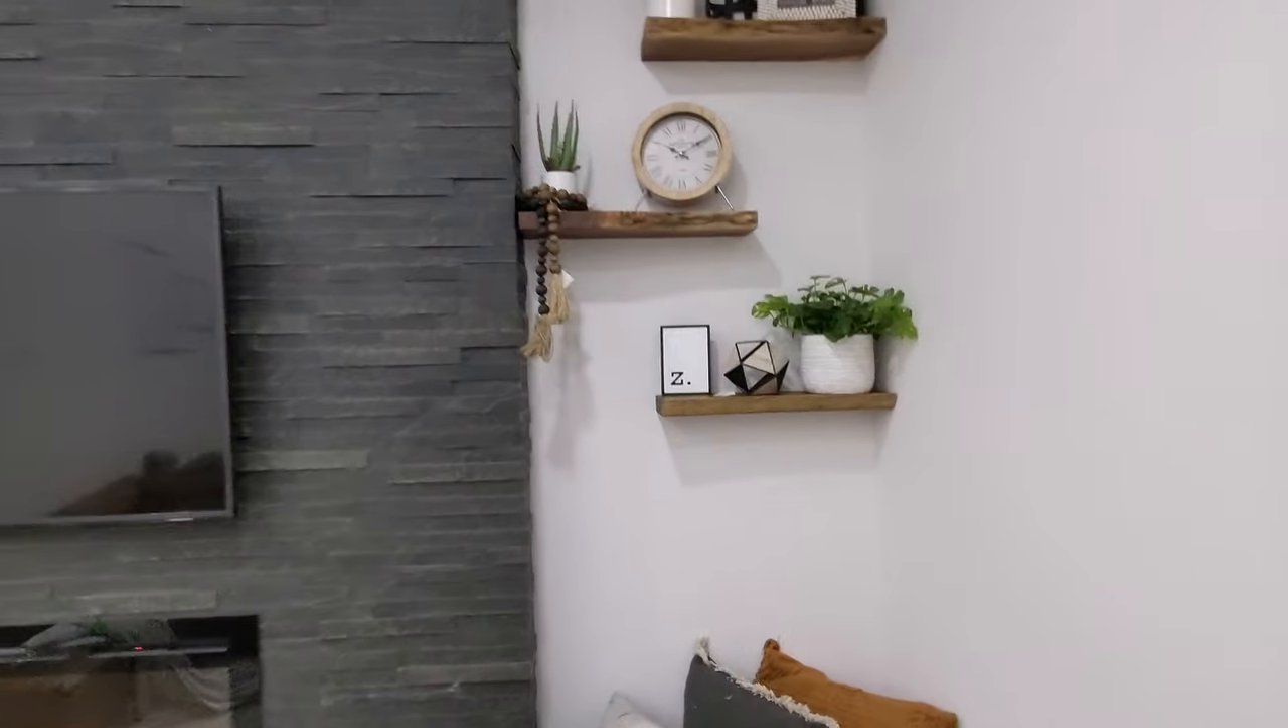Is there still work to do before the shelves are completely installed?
No.